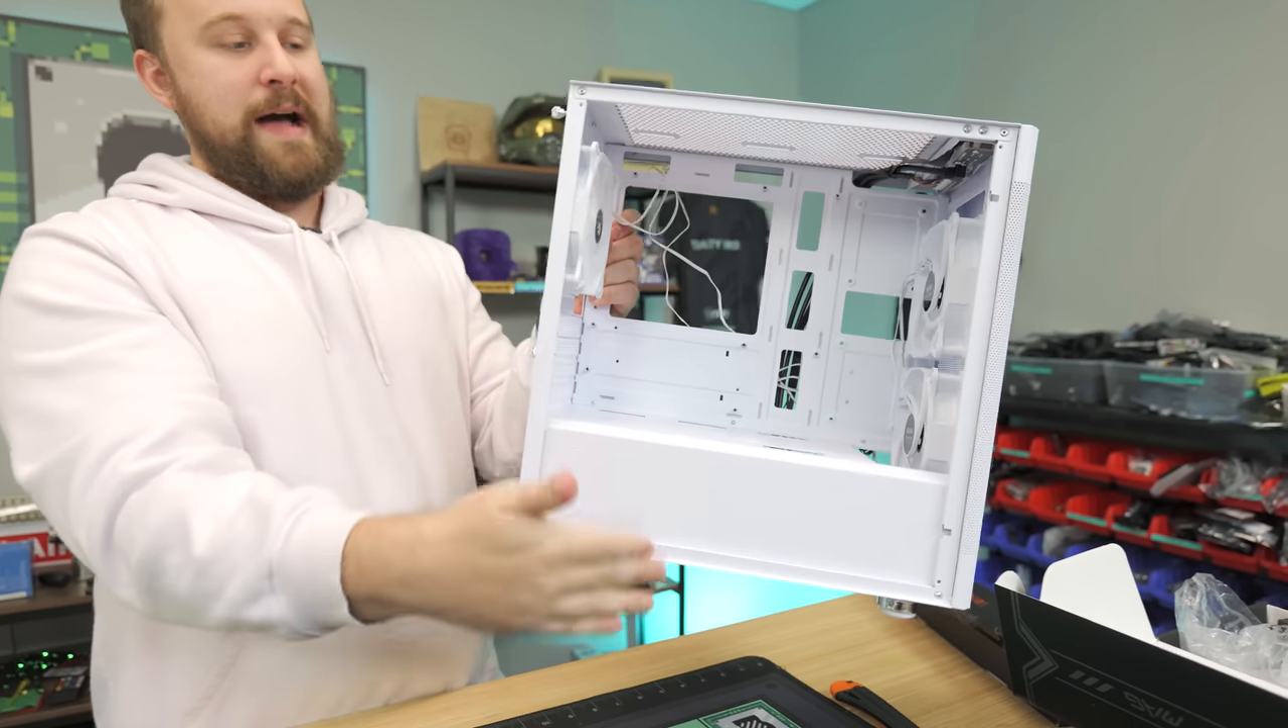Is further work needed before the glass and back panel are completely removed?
No.